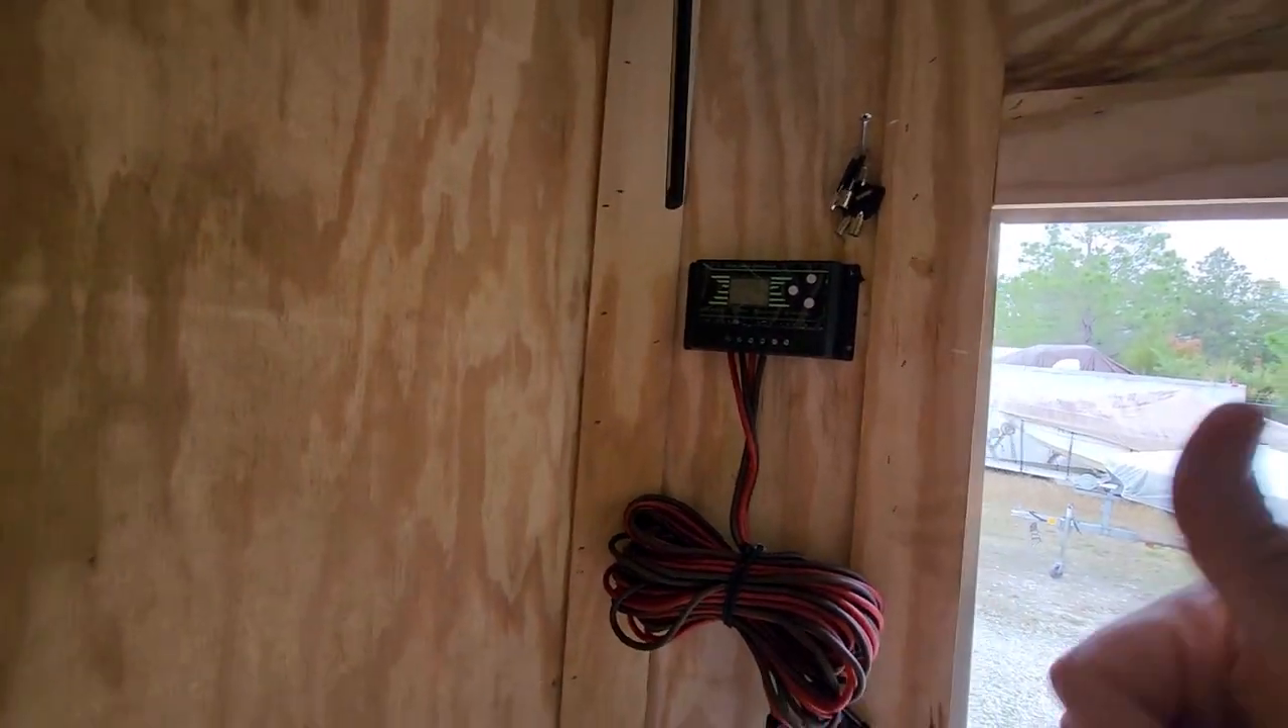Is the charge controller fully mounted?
Yes.